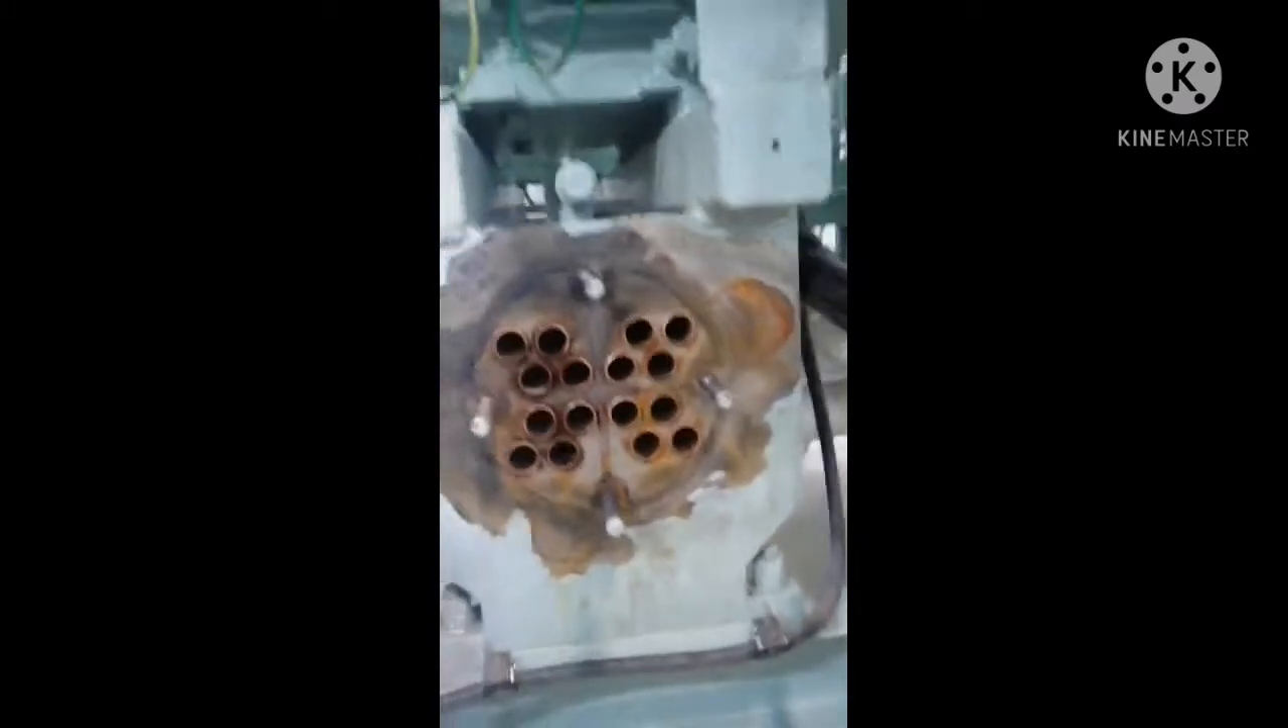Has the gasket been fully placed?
No.